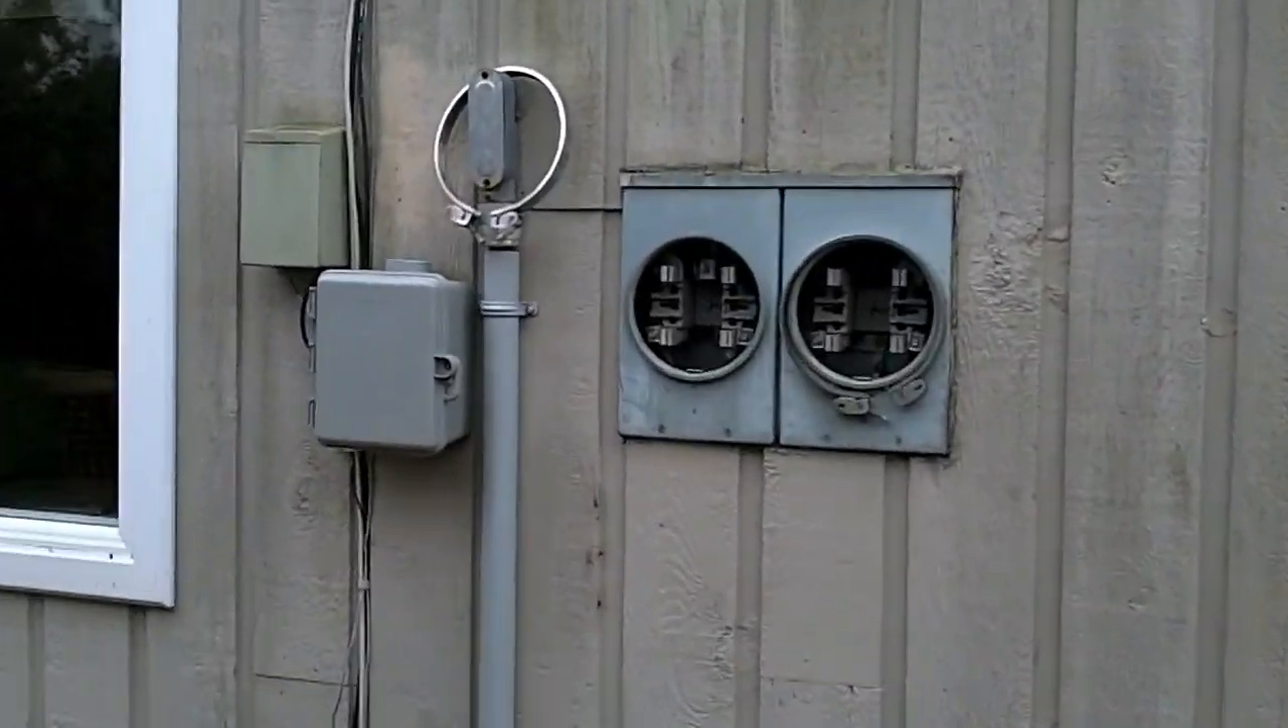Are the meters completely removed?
Yes.